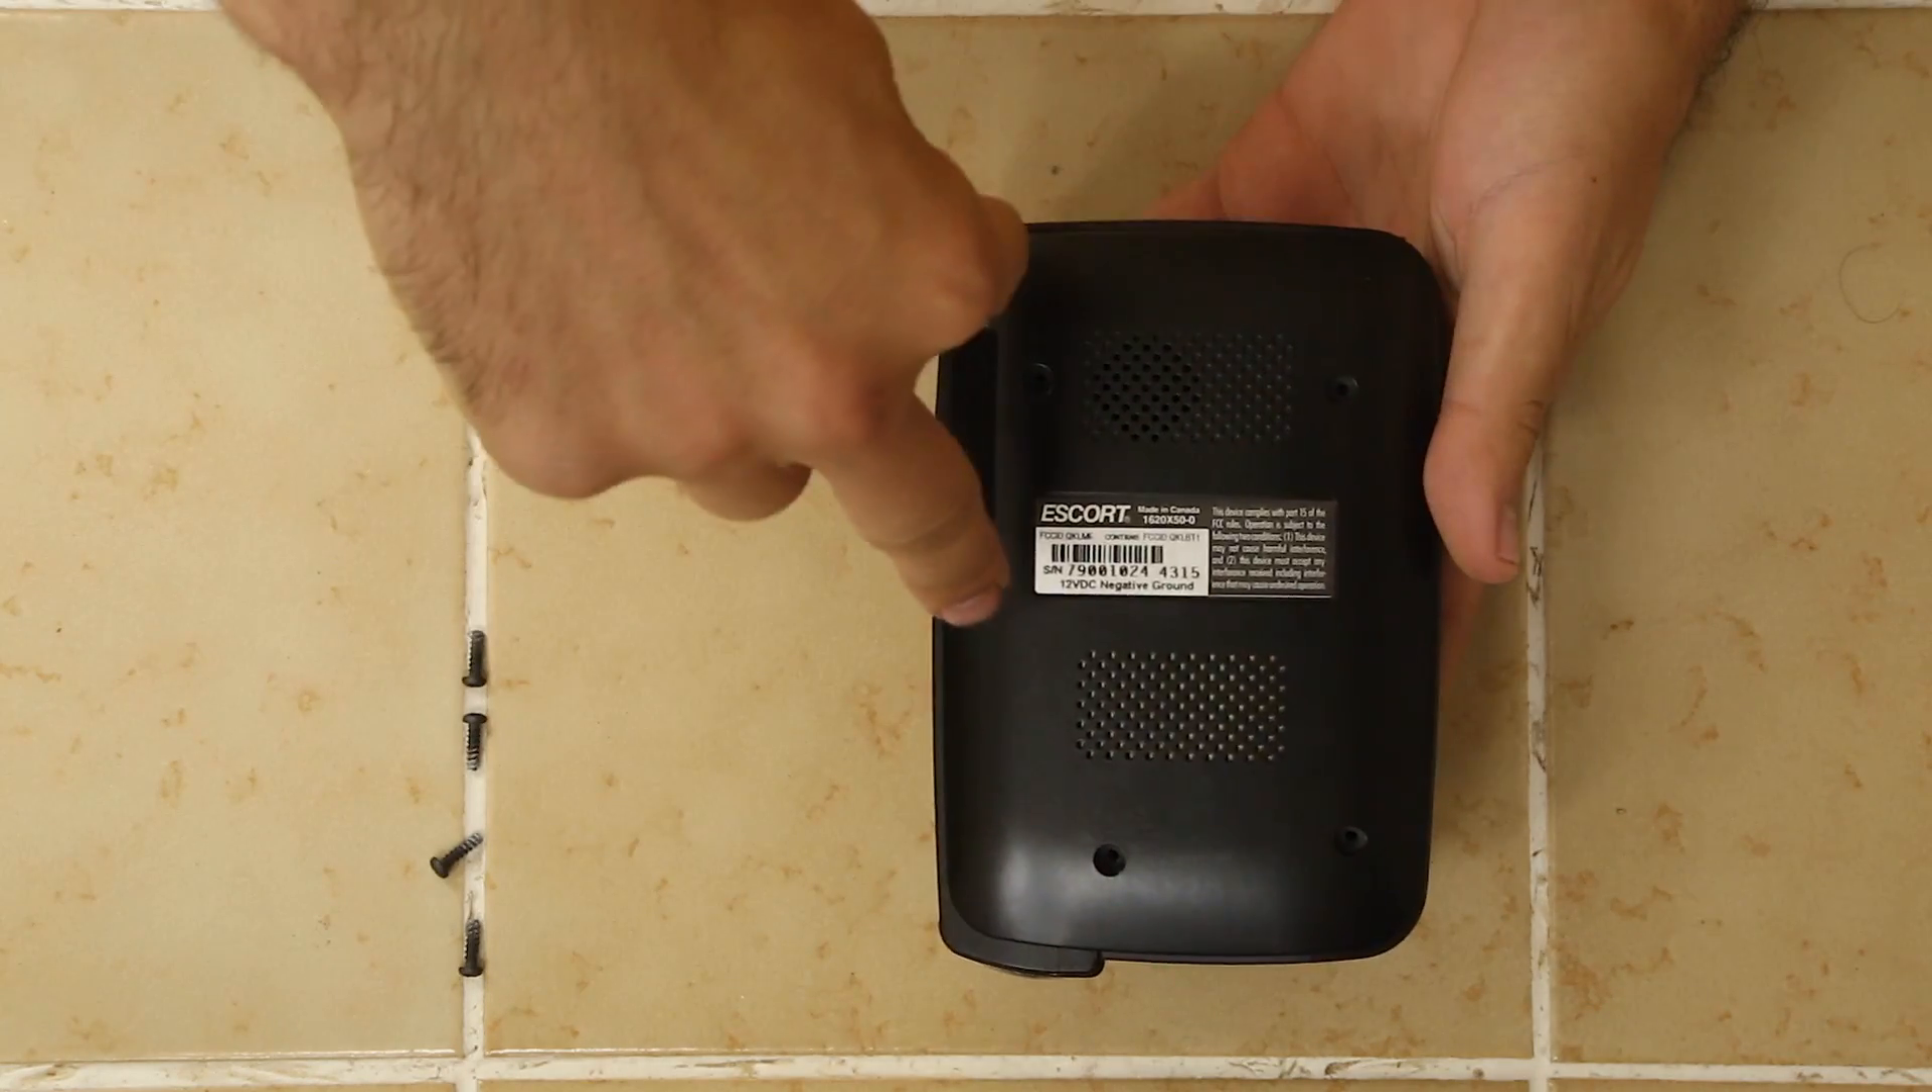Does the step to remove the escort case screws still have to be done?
No.